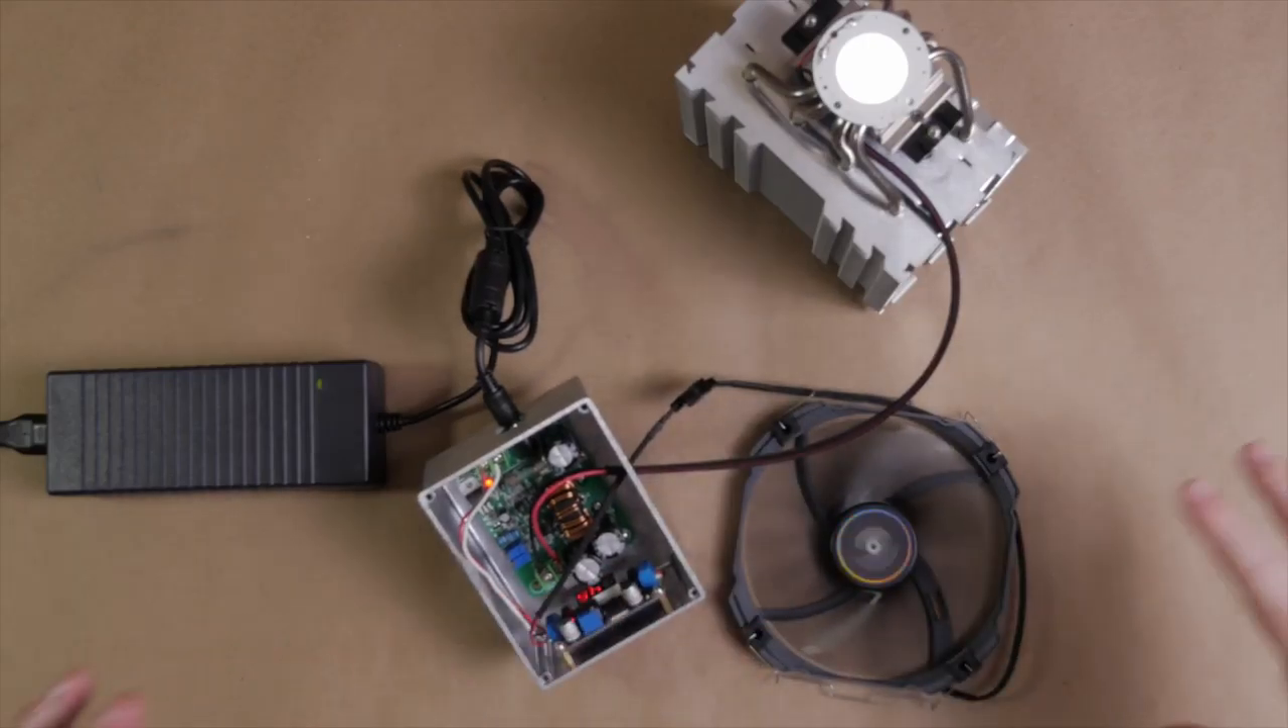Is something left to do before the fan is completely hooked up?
No.